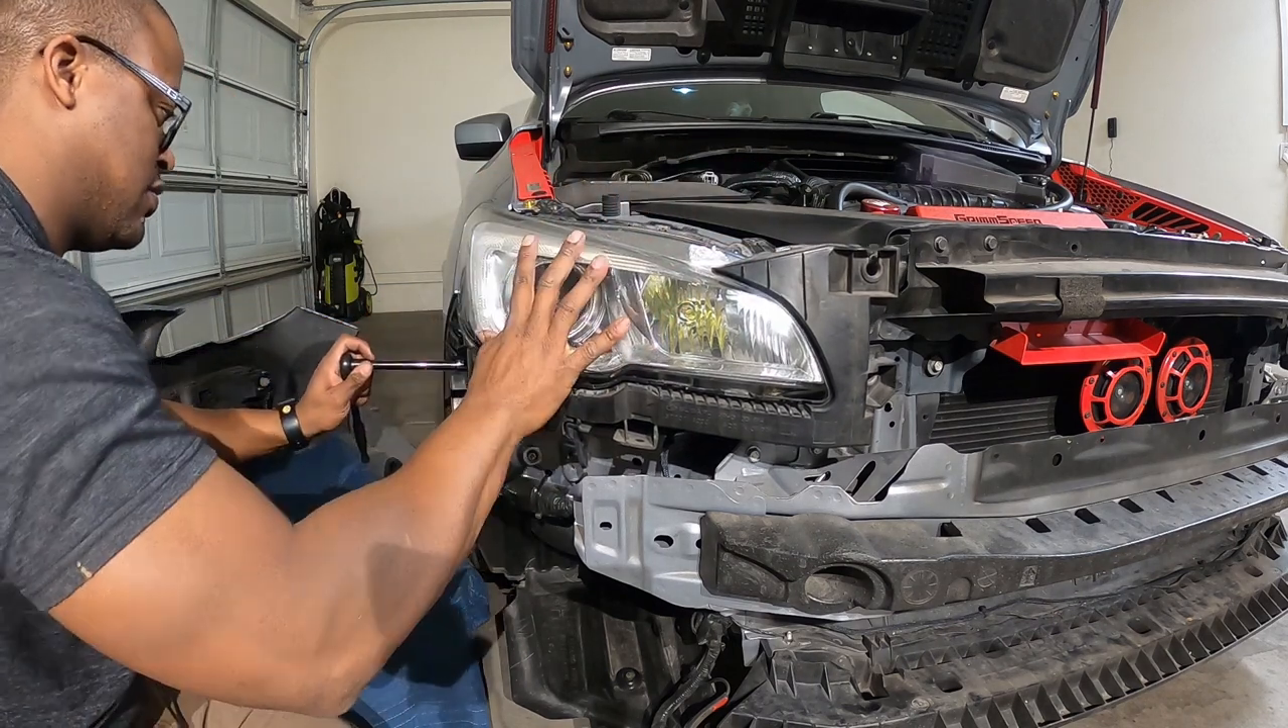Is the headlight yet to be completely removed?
Yes.